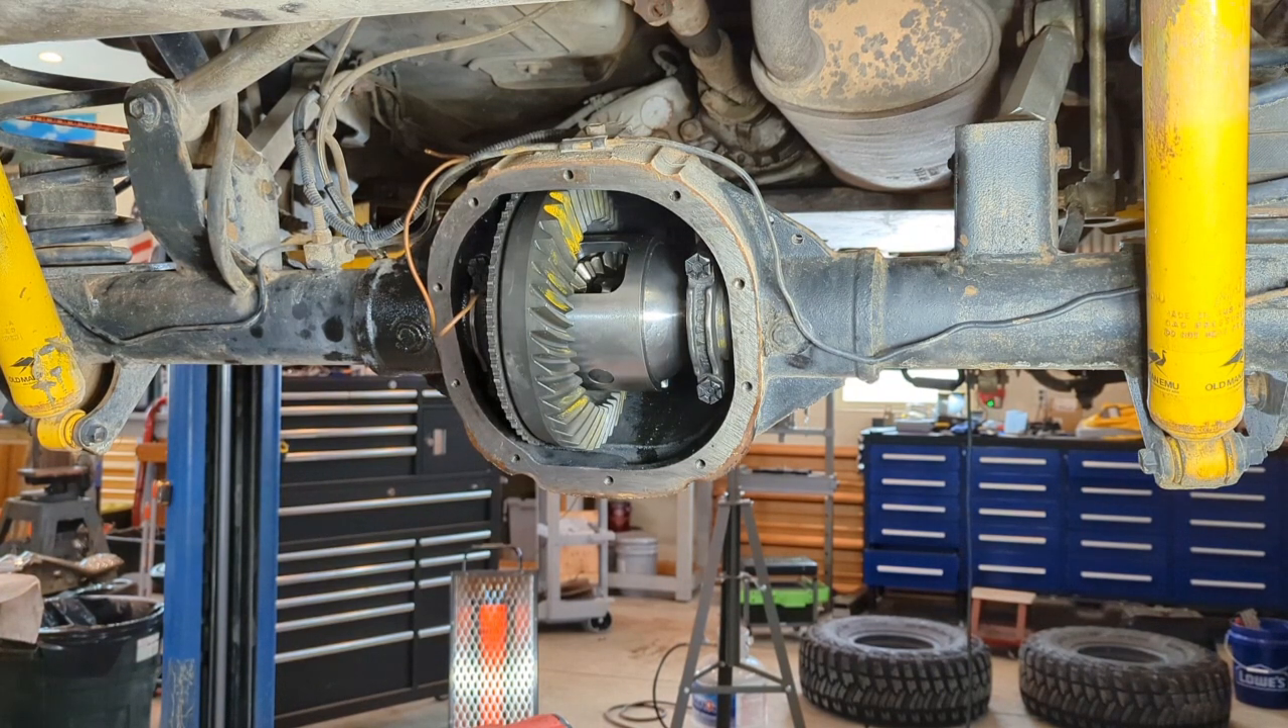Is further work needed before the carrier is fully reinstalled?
No.